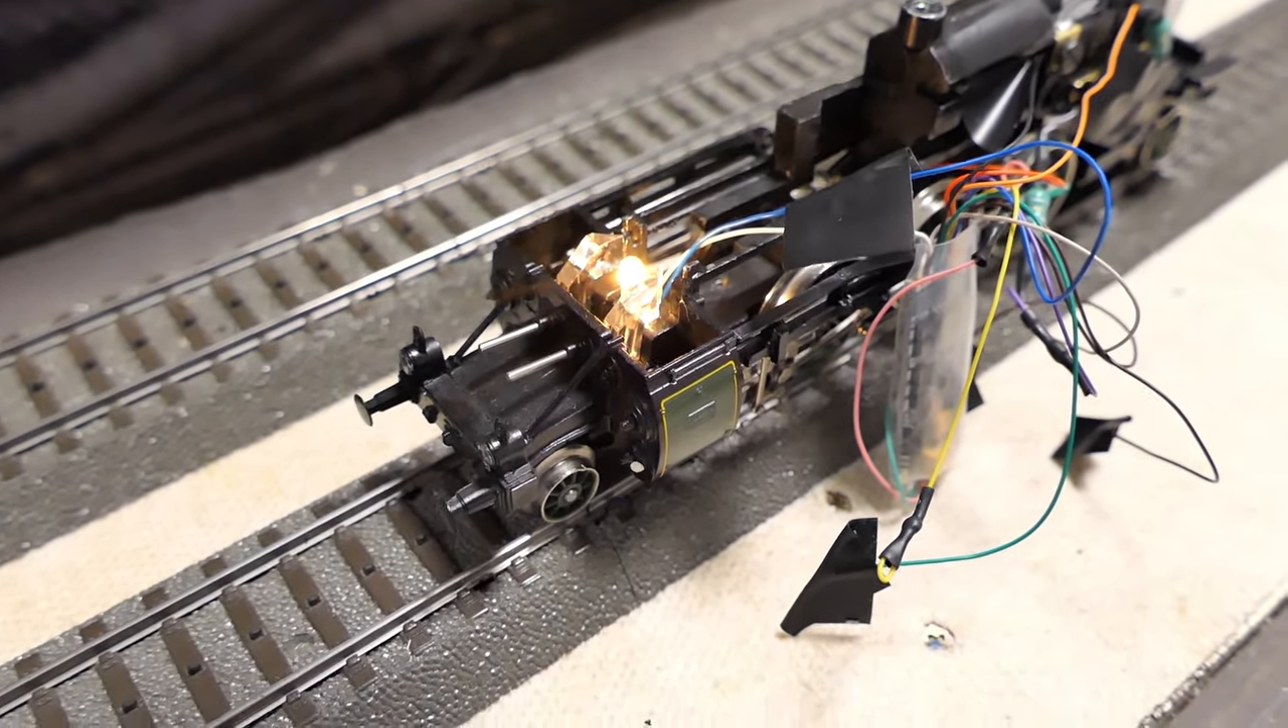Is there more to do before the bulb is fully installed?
No.